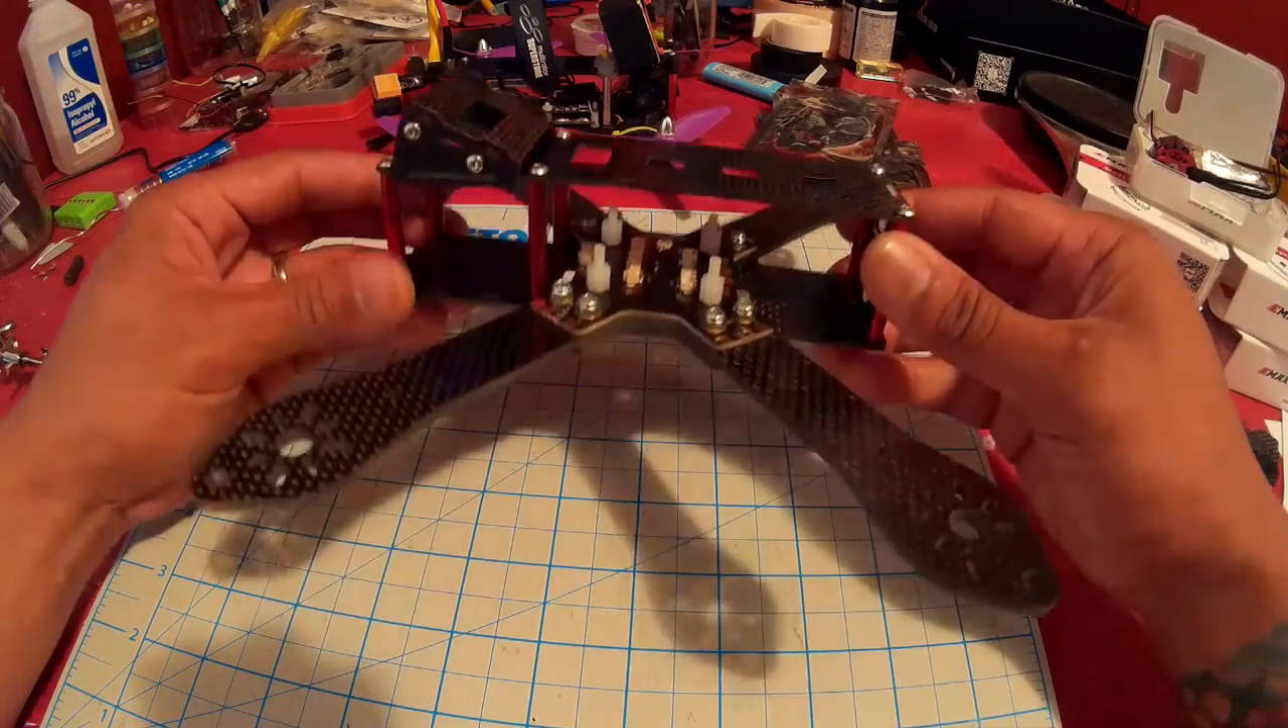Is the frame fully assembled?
Yes.